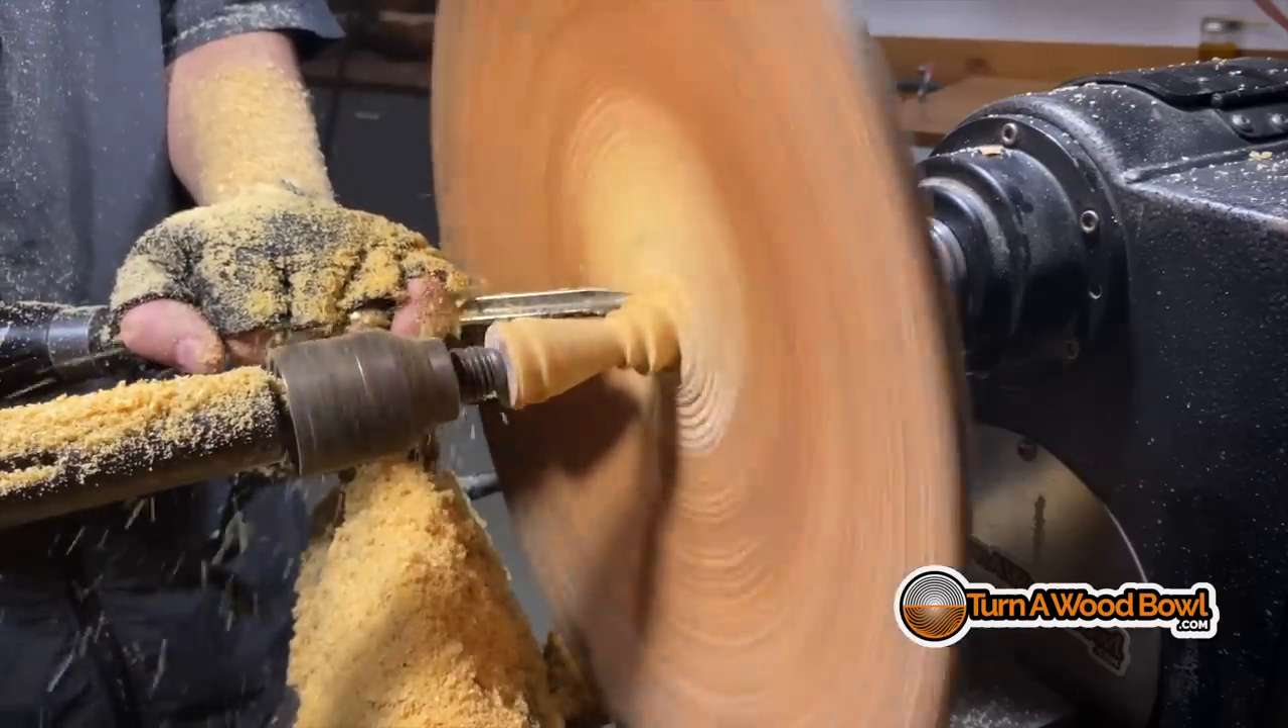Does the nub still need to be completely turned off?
Yes.